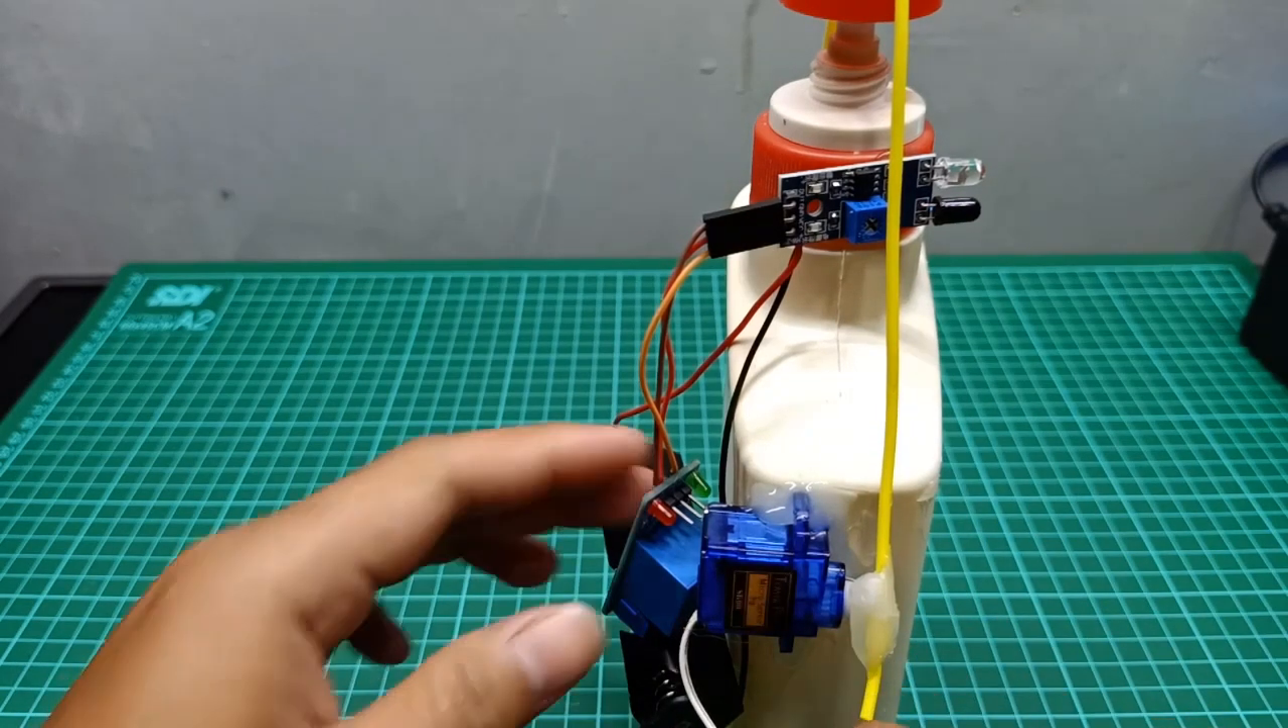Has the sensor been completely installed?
Yes.